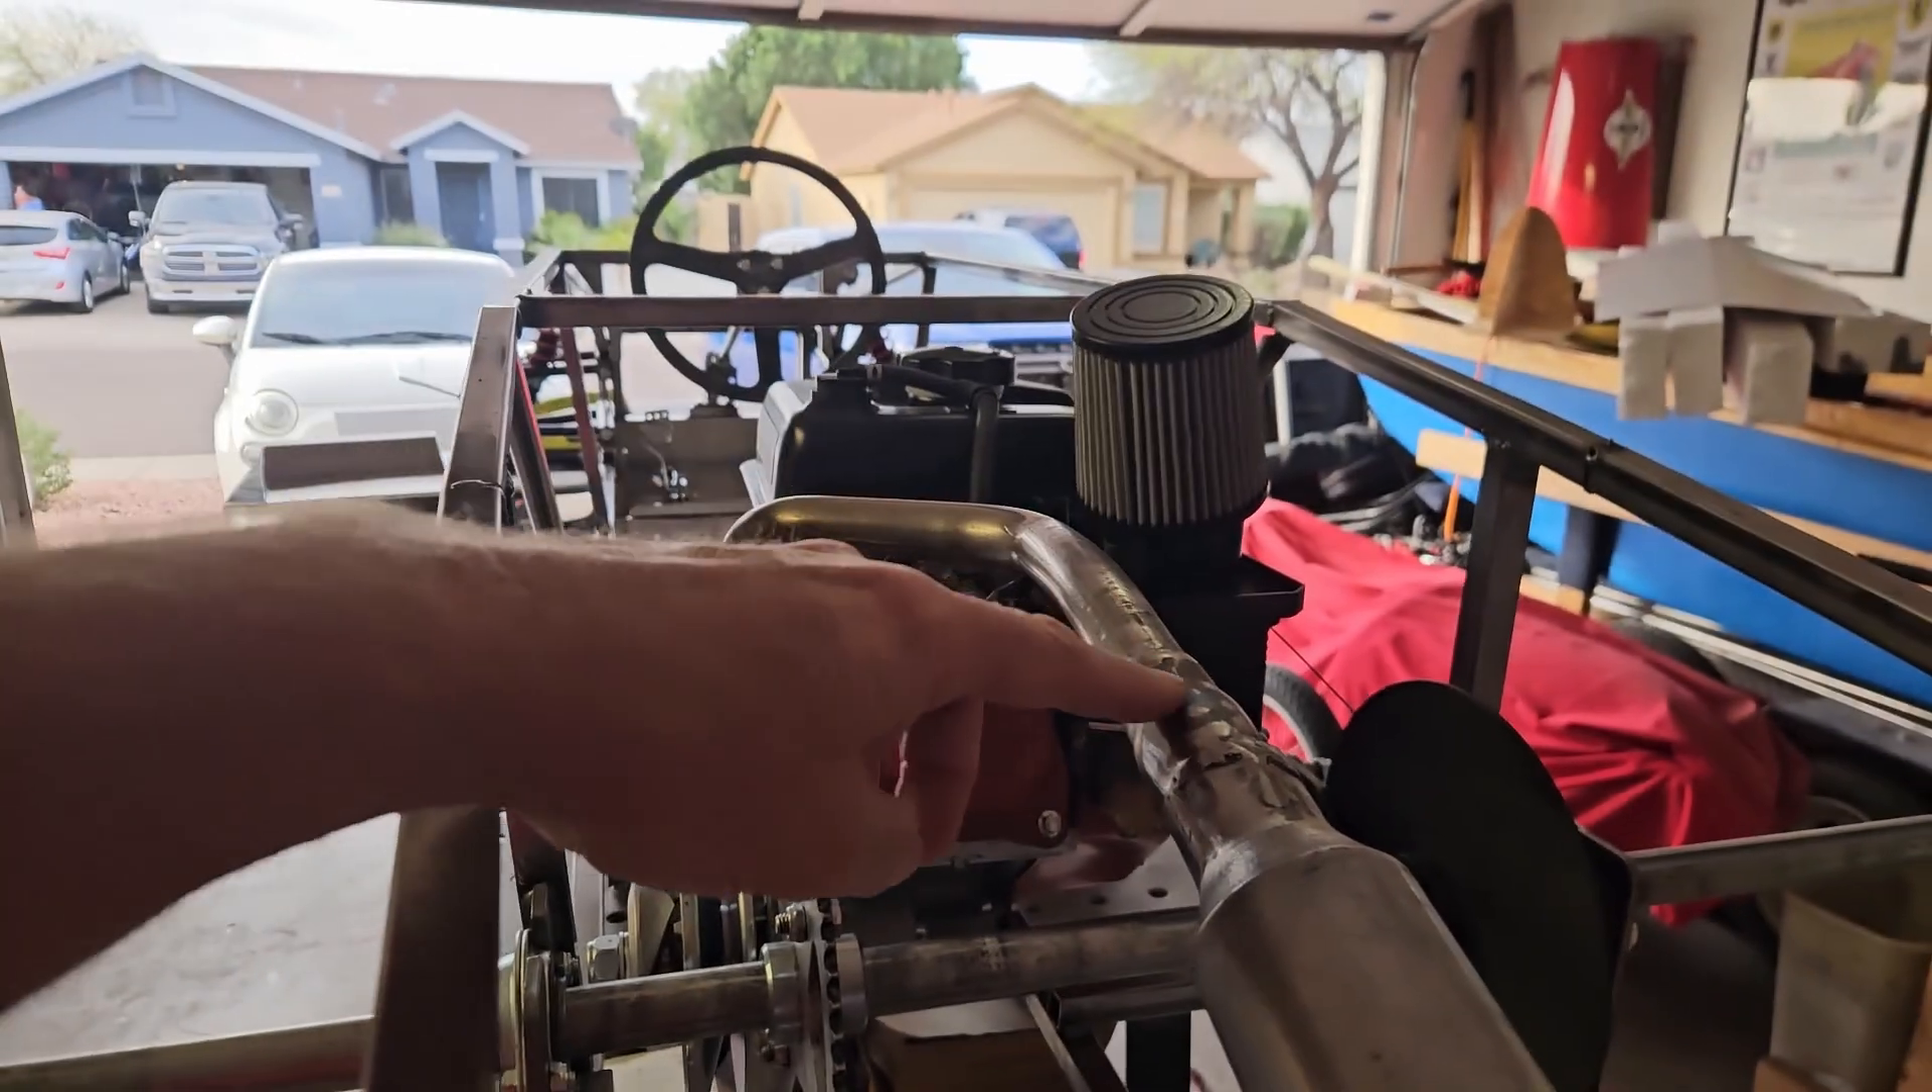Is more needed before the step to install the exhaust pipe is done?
No.